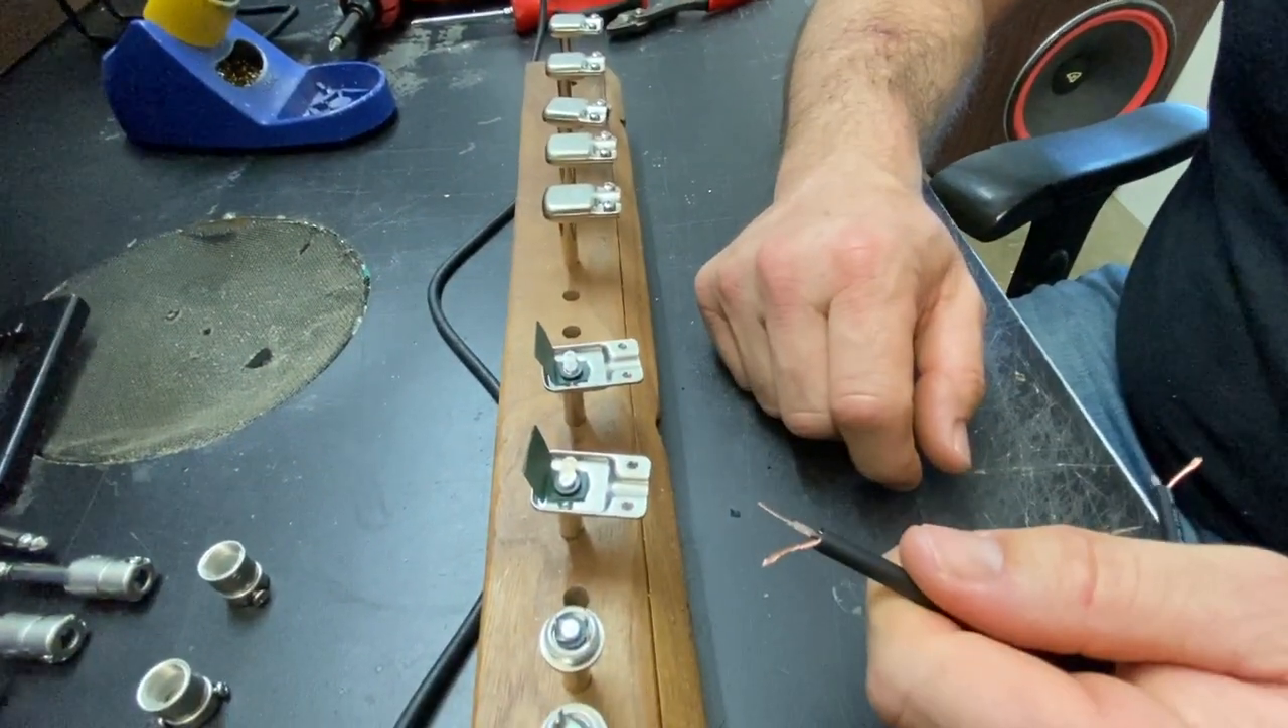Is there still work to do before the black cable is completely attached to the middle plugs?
Yes.